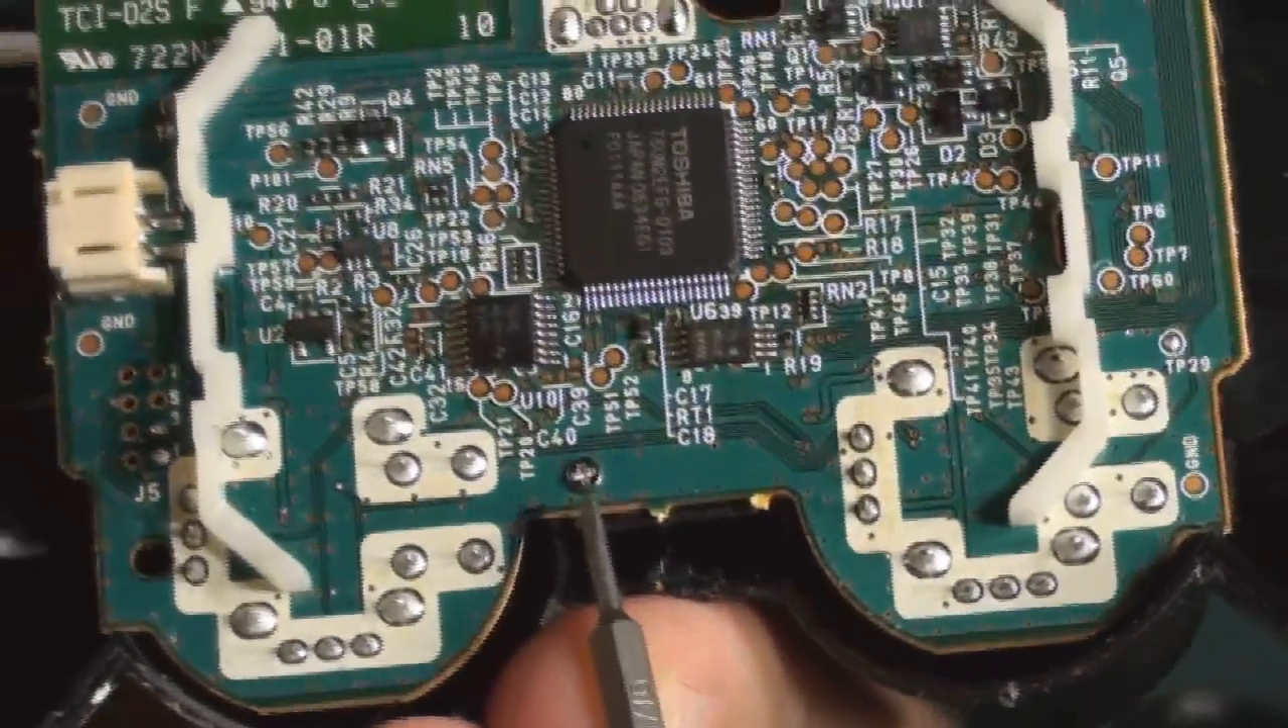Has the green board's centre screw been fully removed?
No.